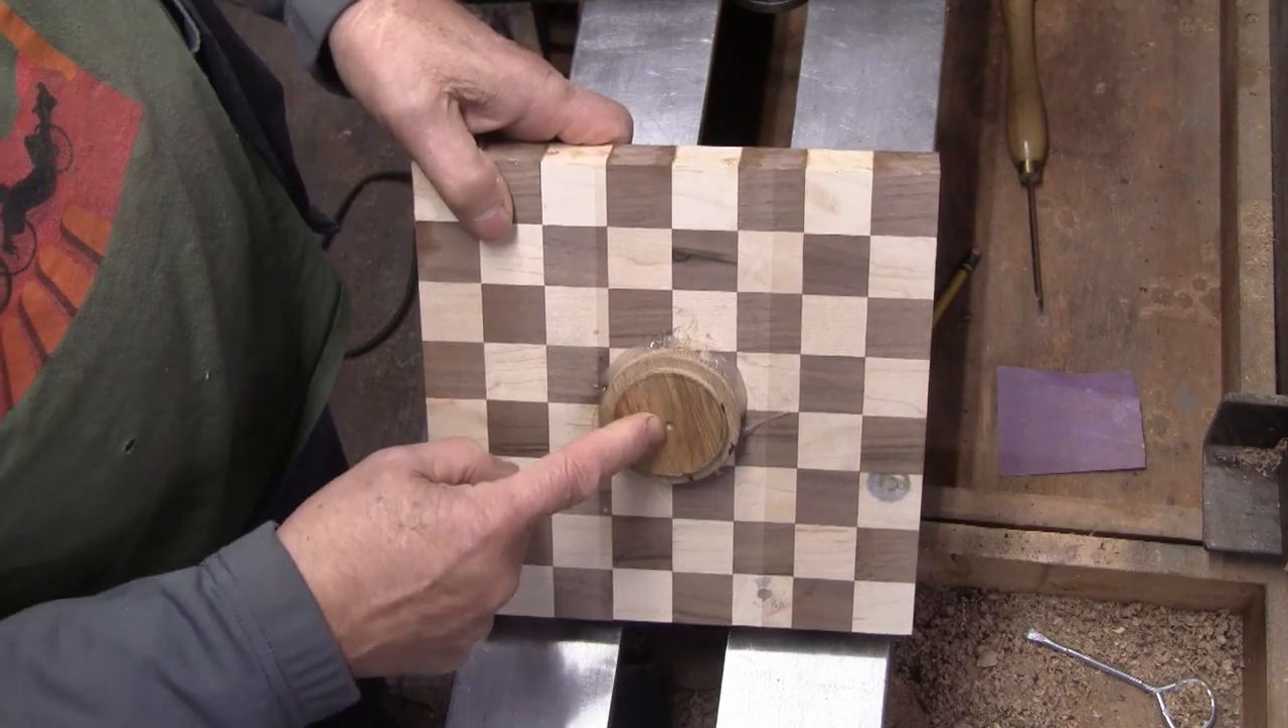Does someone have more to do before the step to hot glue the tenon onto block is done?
No.